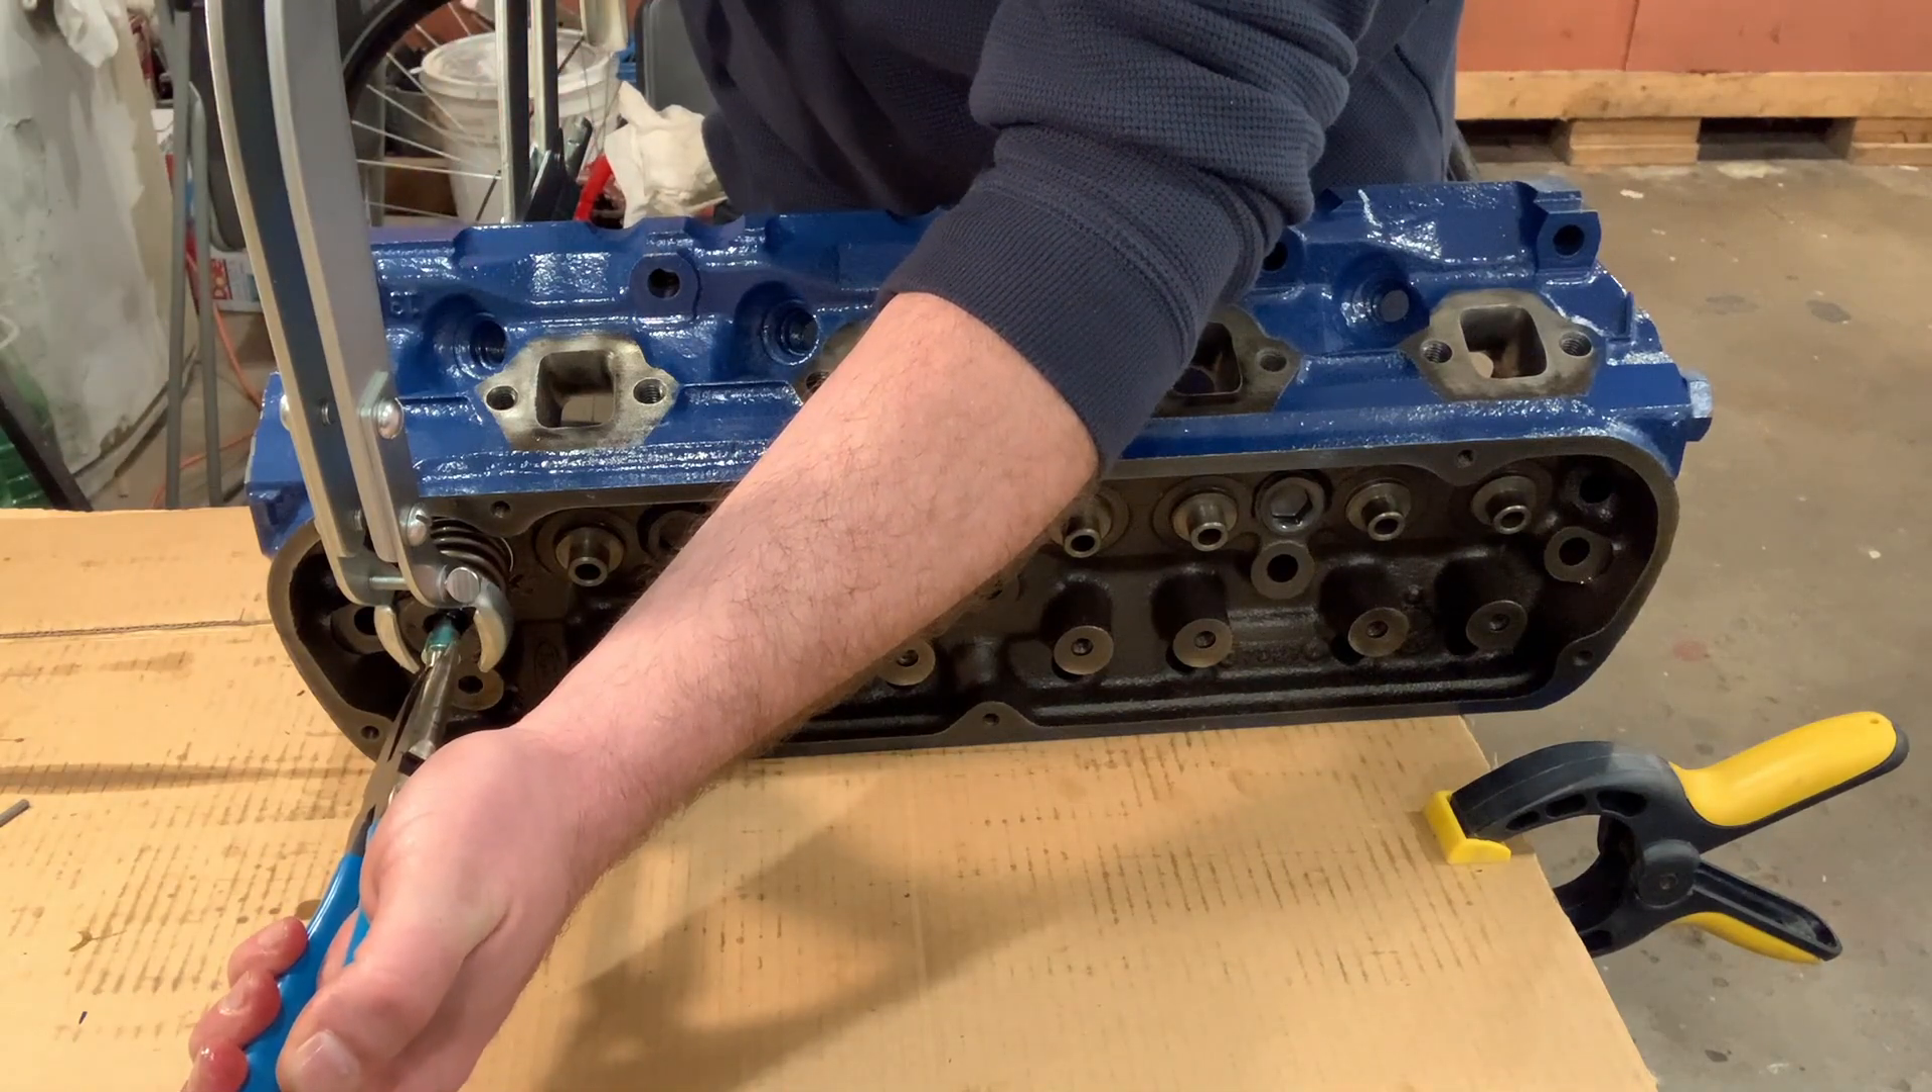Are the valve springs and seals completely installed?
No.